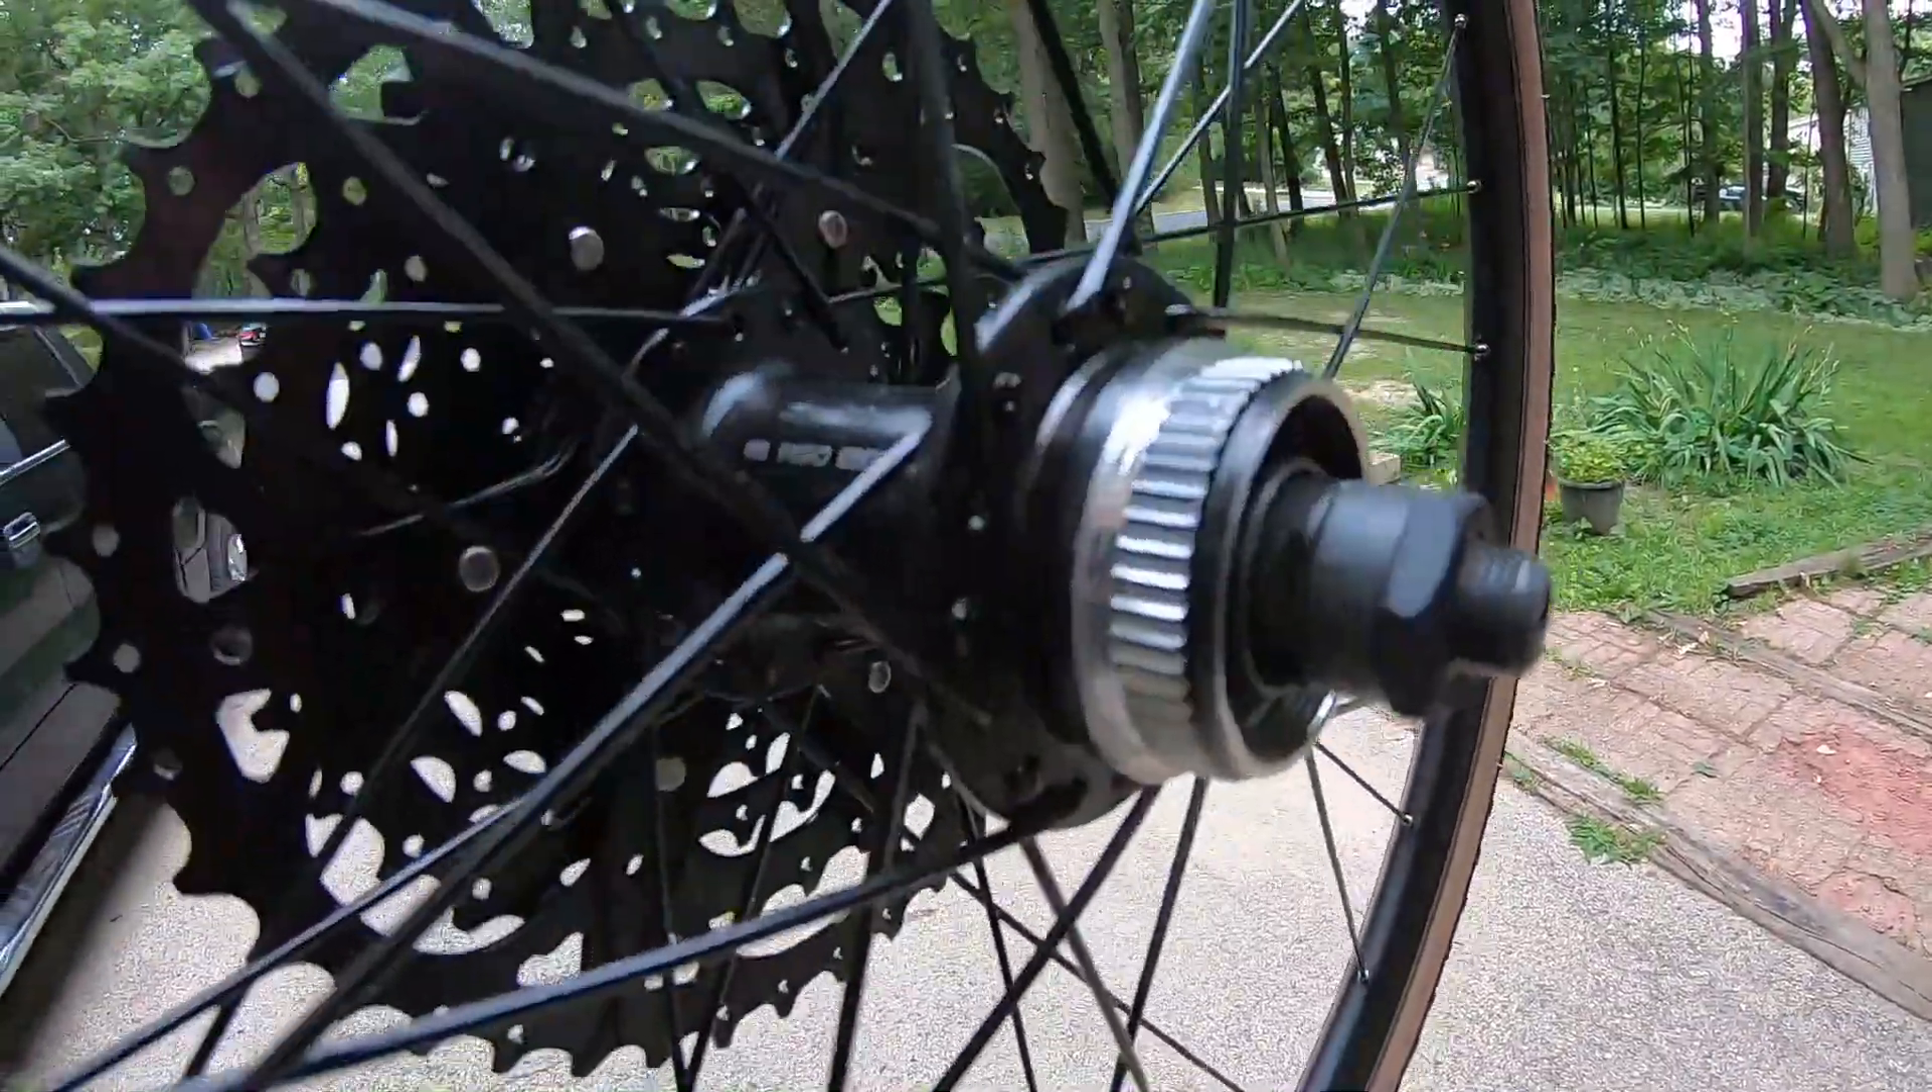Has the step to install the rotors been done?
No.